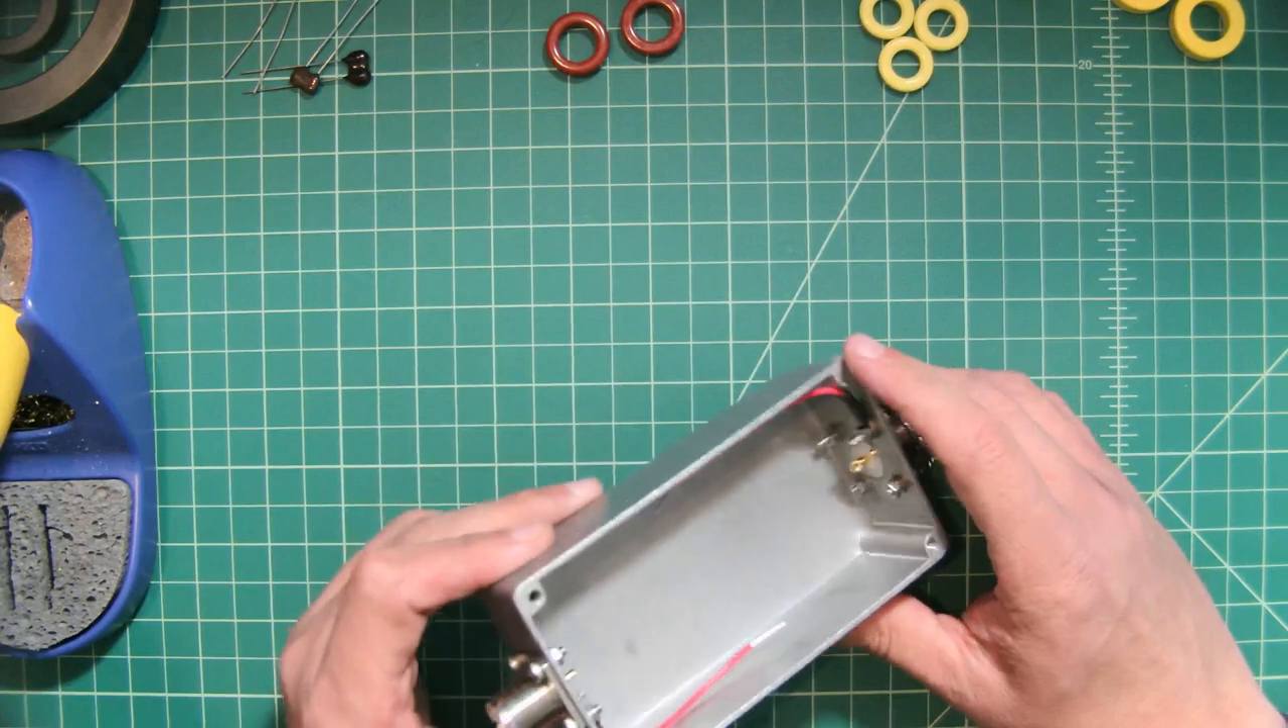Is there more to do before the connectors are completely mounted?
No.